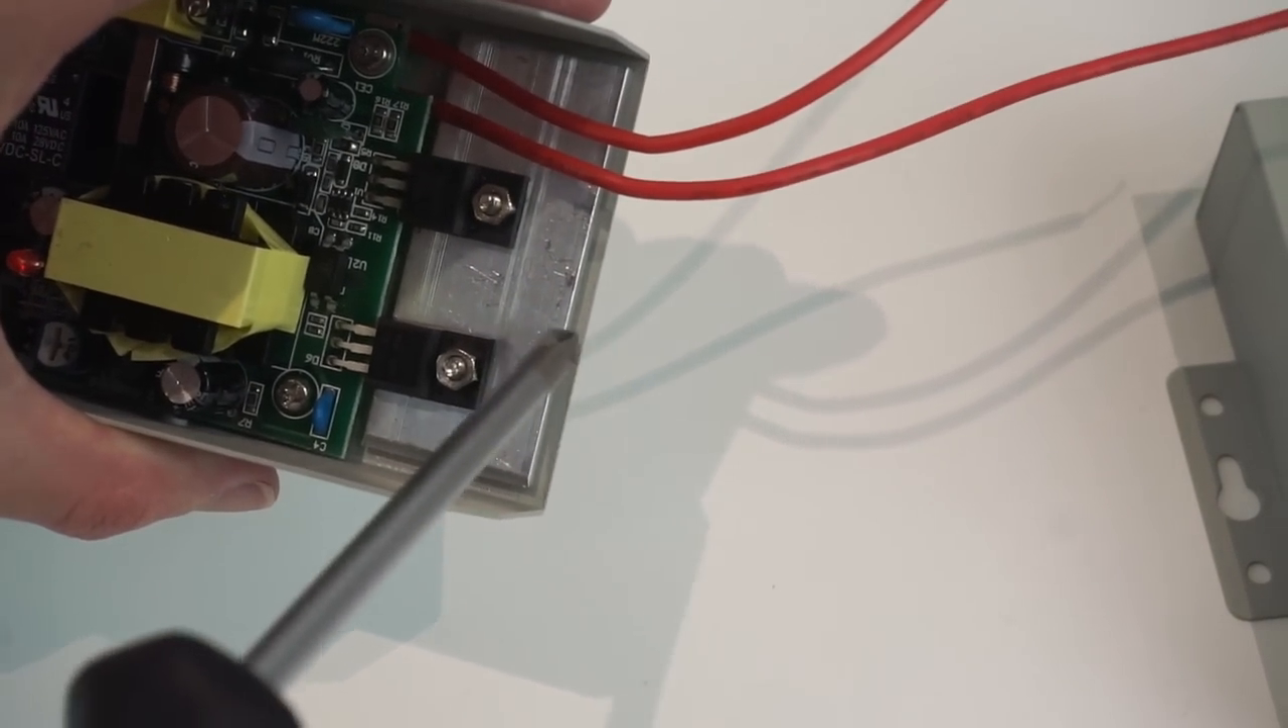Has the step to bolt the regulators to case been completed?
Yes.